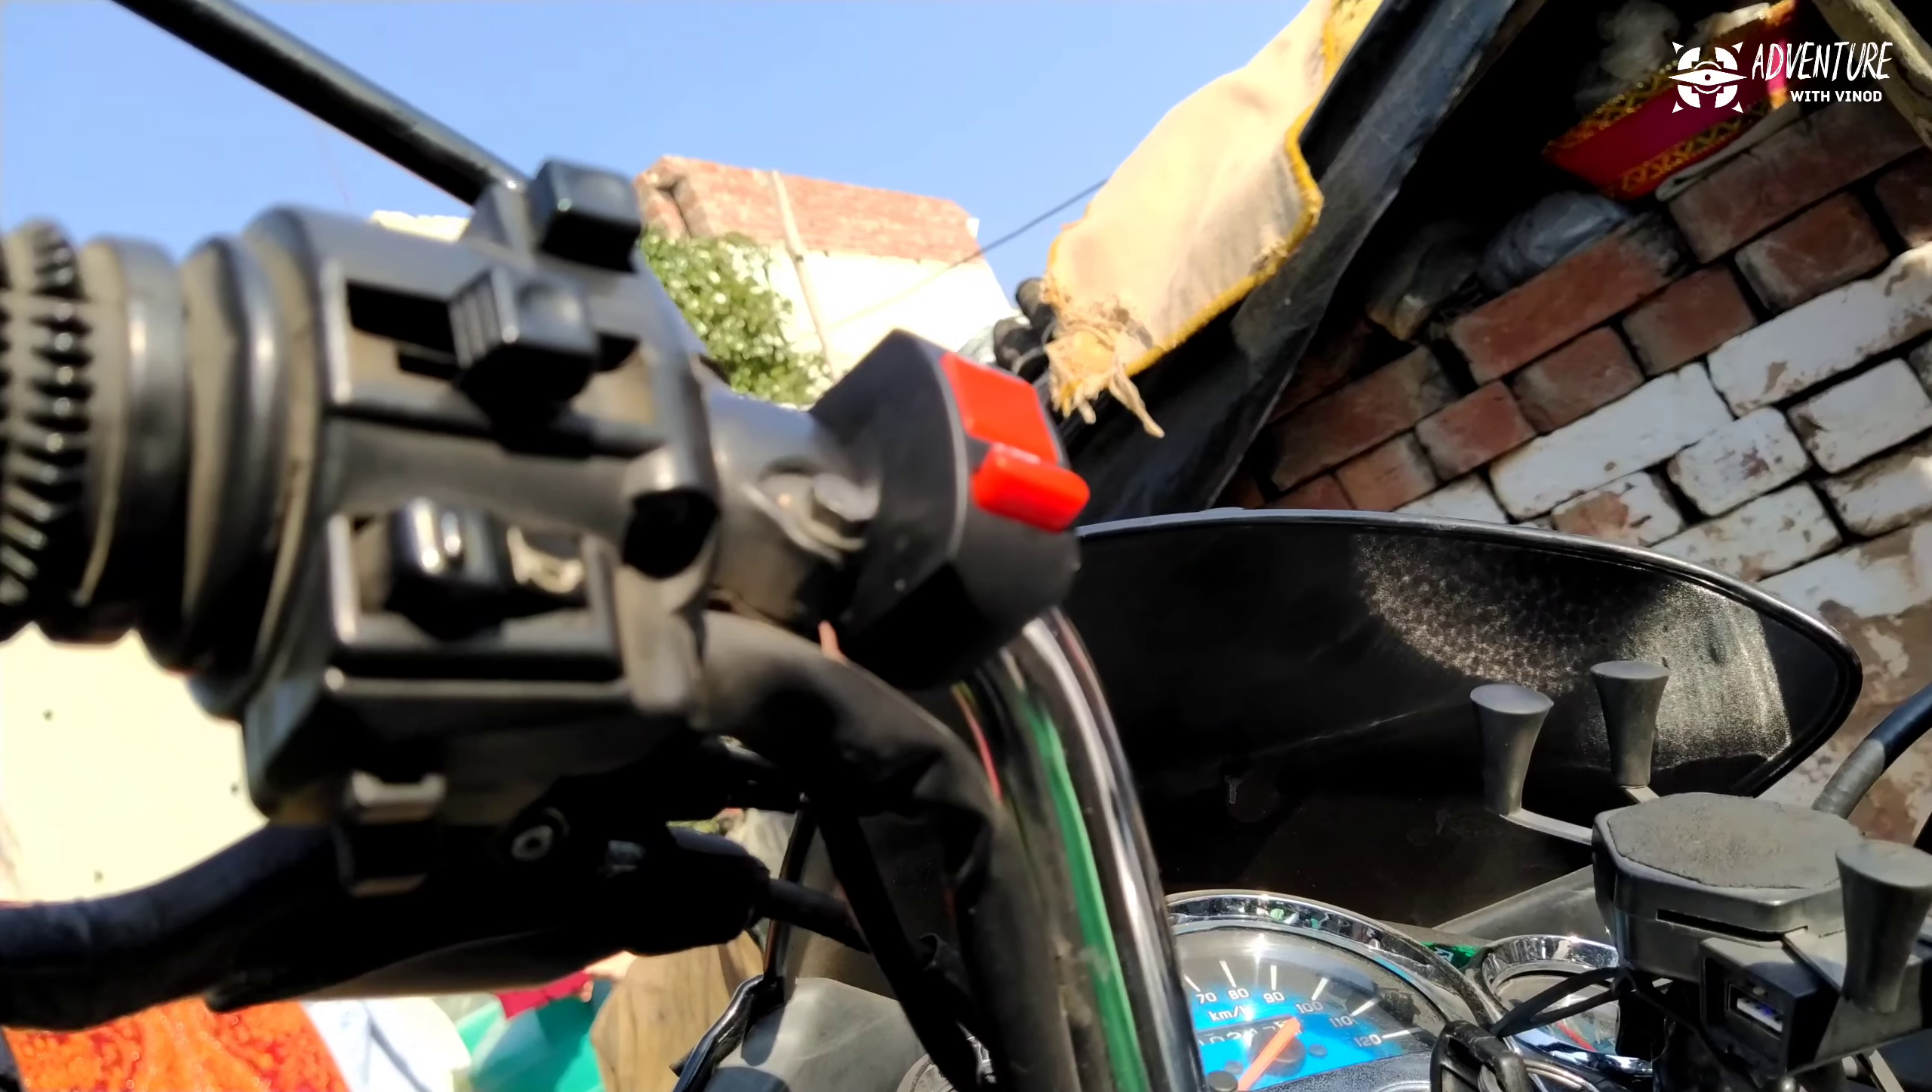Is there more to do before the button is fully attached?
No.